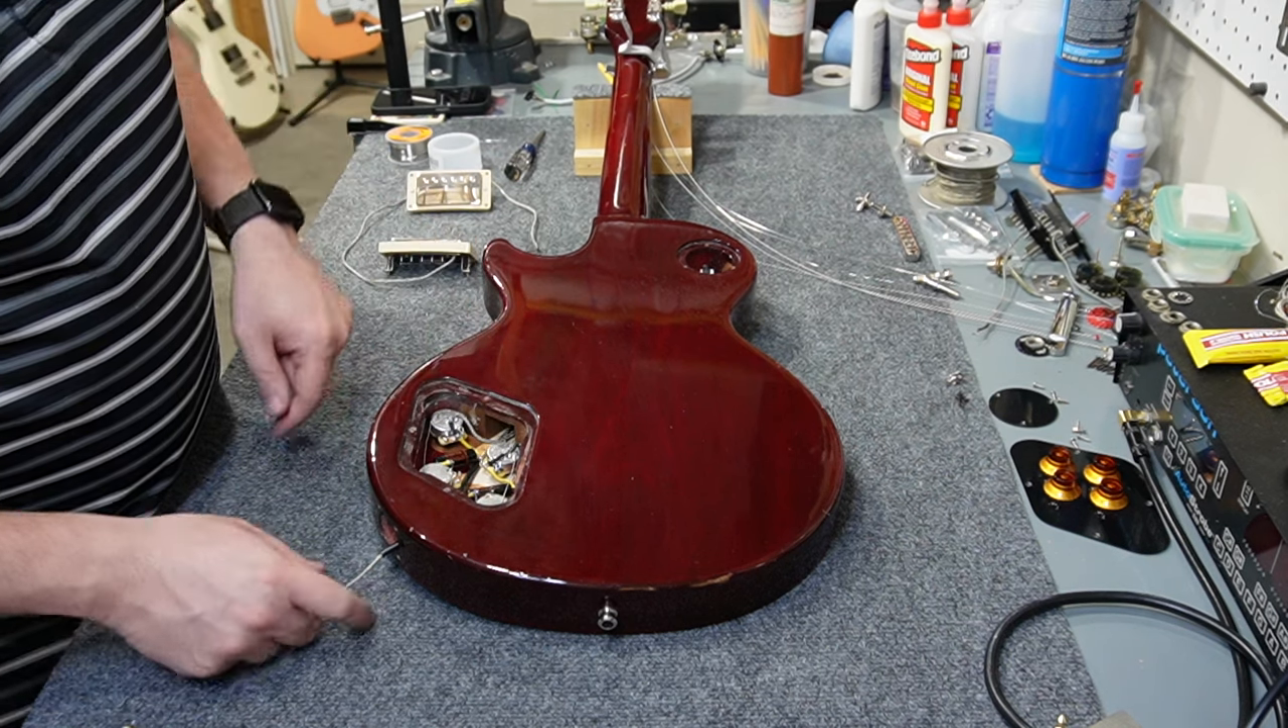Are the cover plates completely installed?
No.